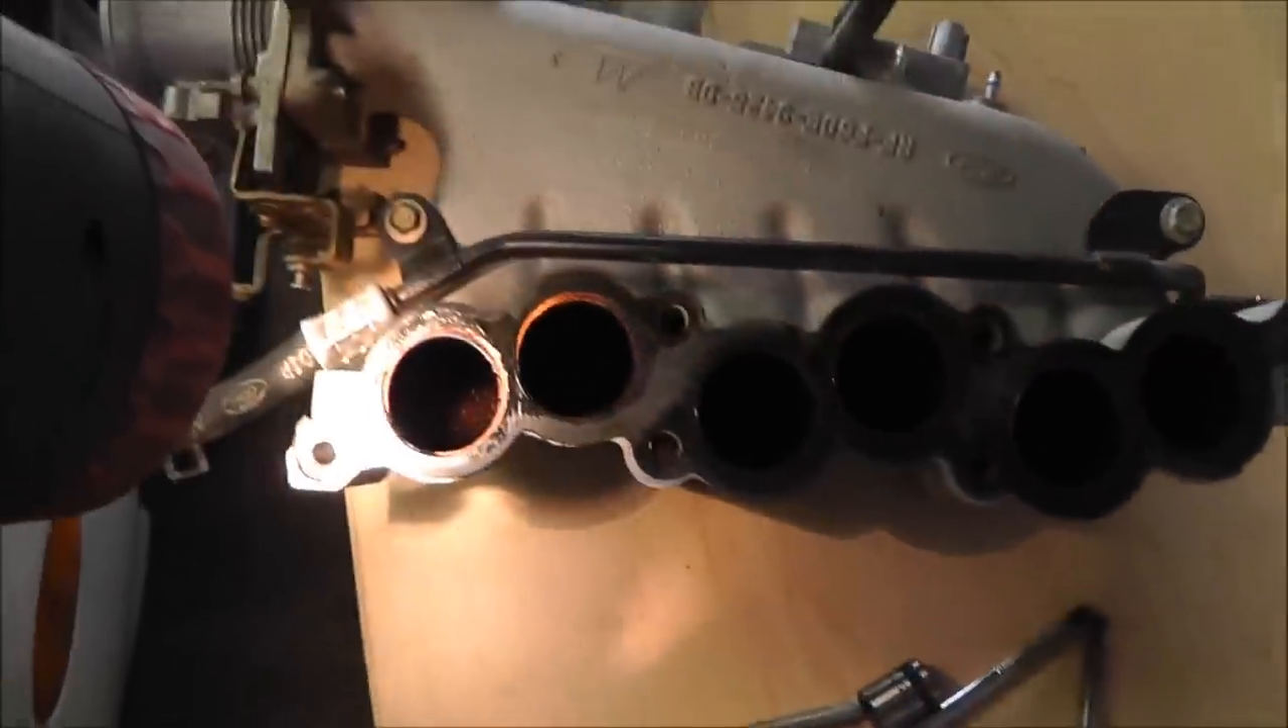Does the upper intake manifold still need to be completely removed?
No.